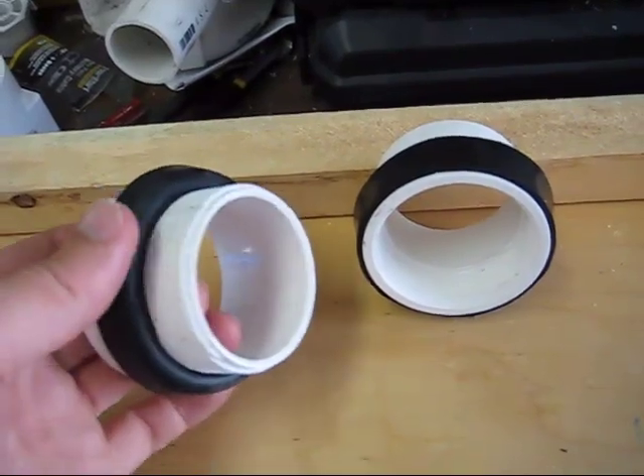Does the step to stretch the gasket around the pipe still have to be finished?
No.